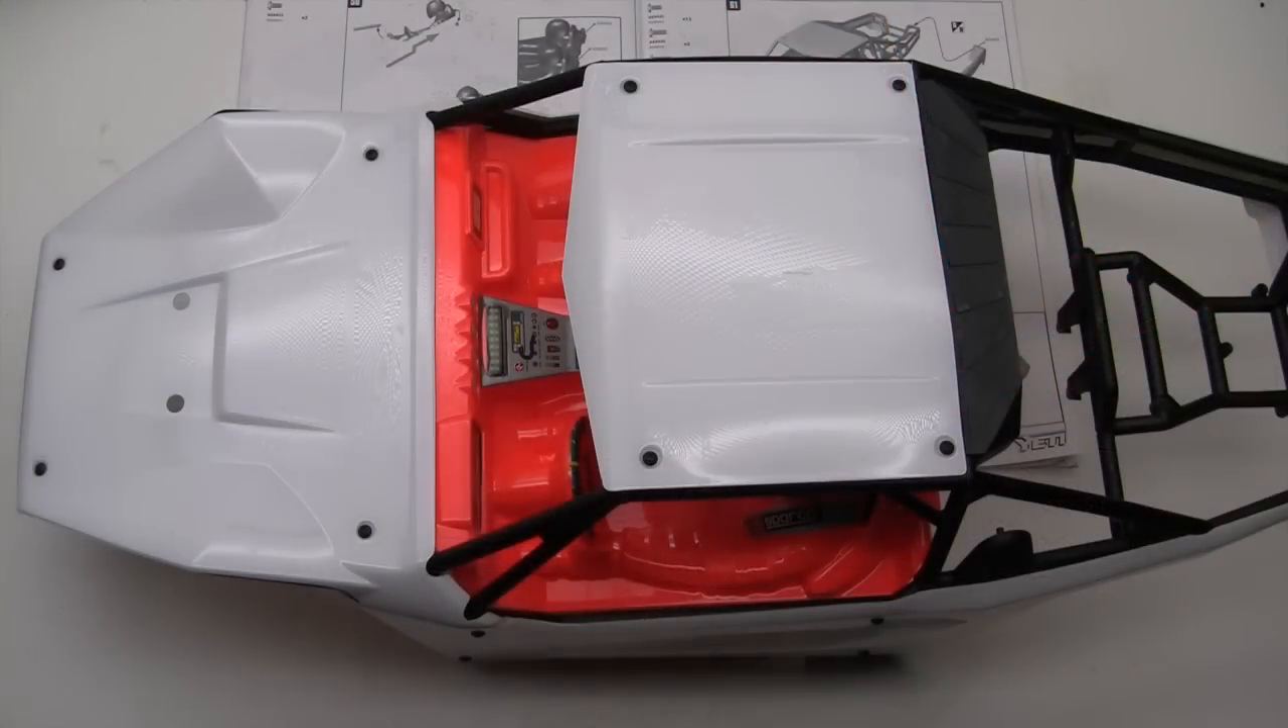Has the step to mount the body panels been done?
Yes.